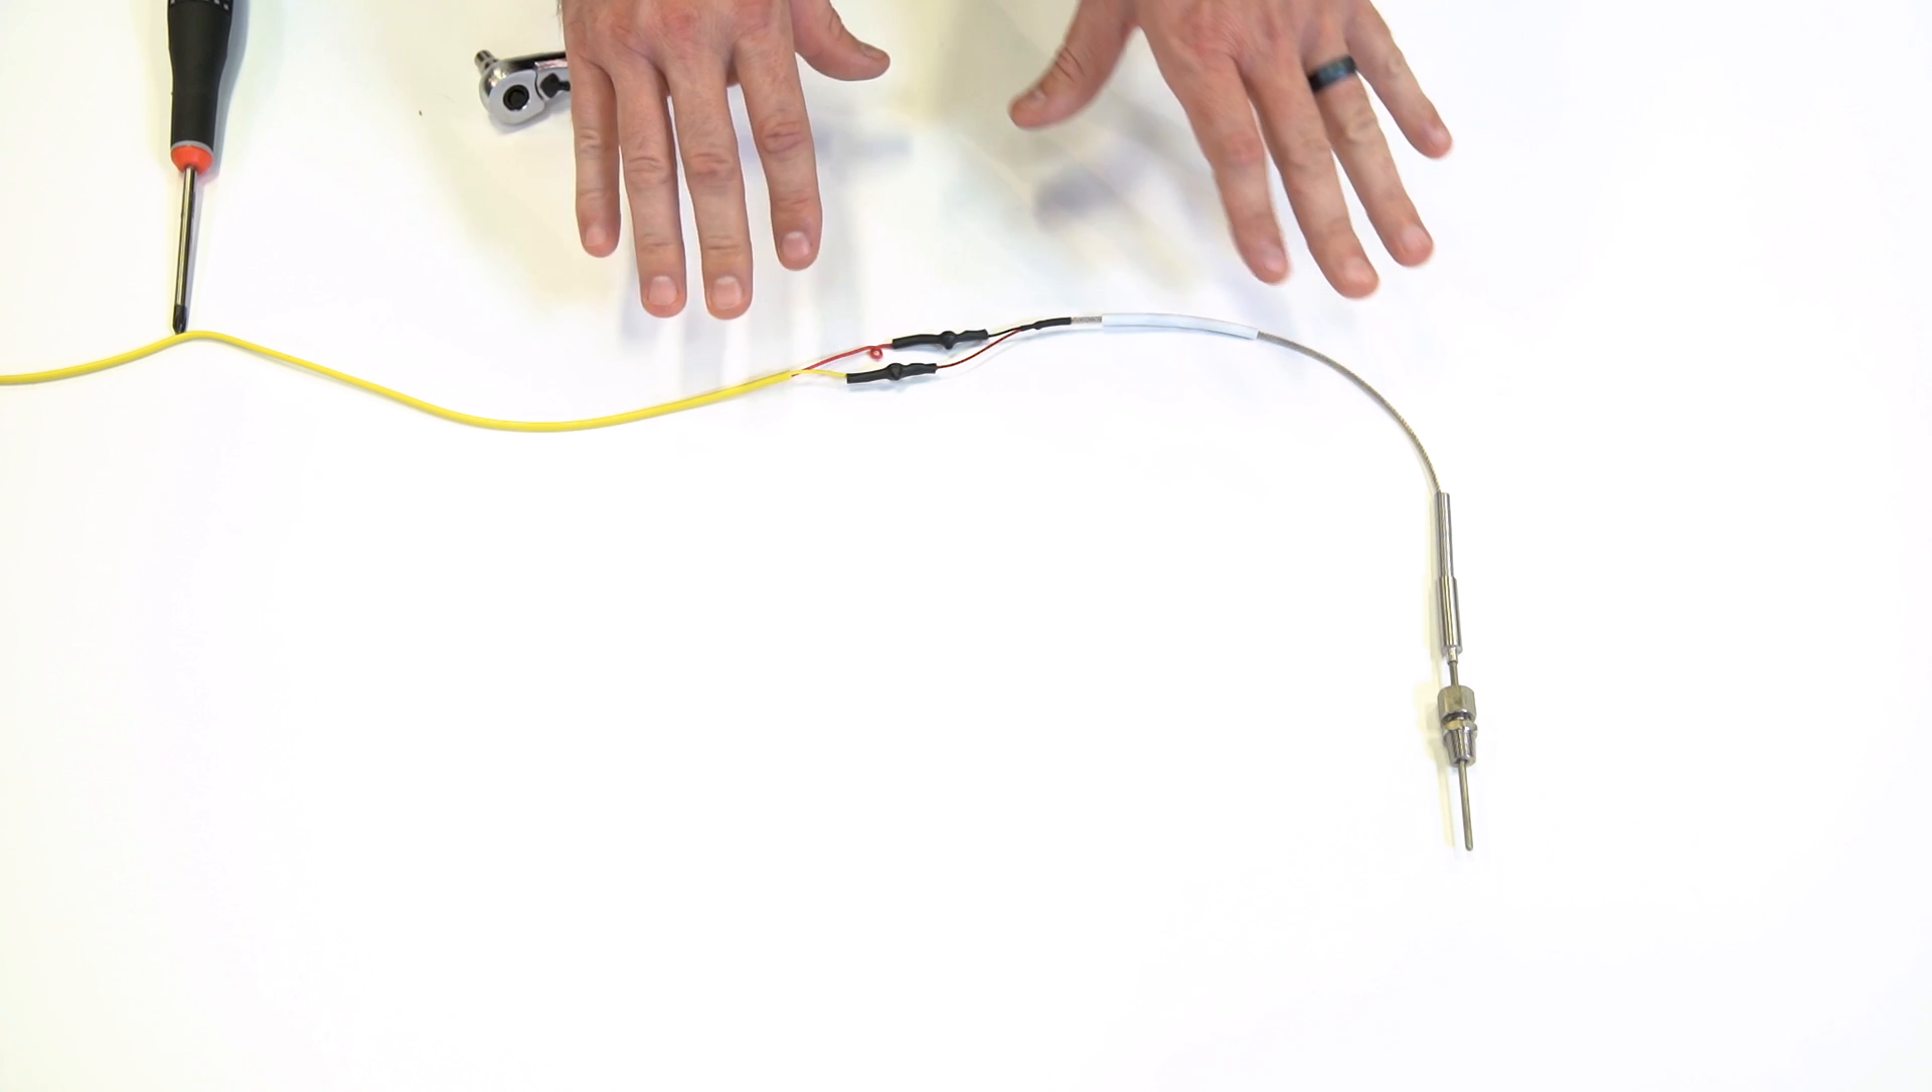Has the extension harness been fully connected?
Yes.